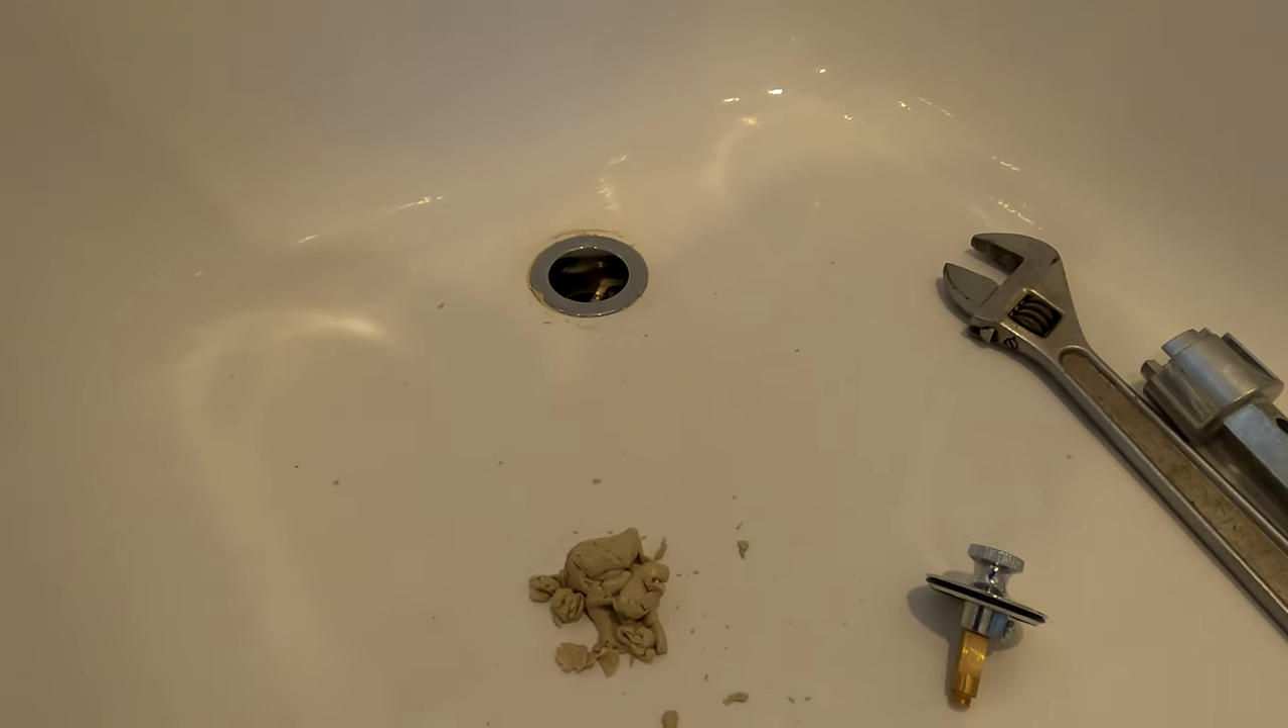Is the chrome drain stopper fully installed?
No.